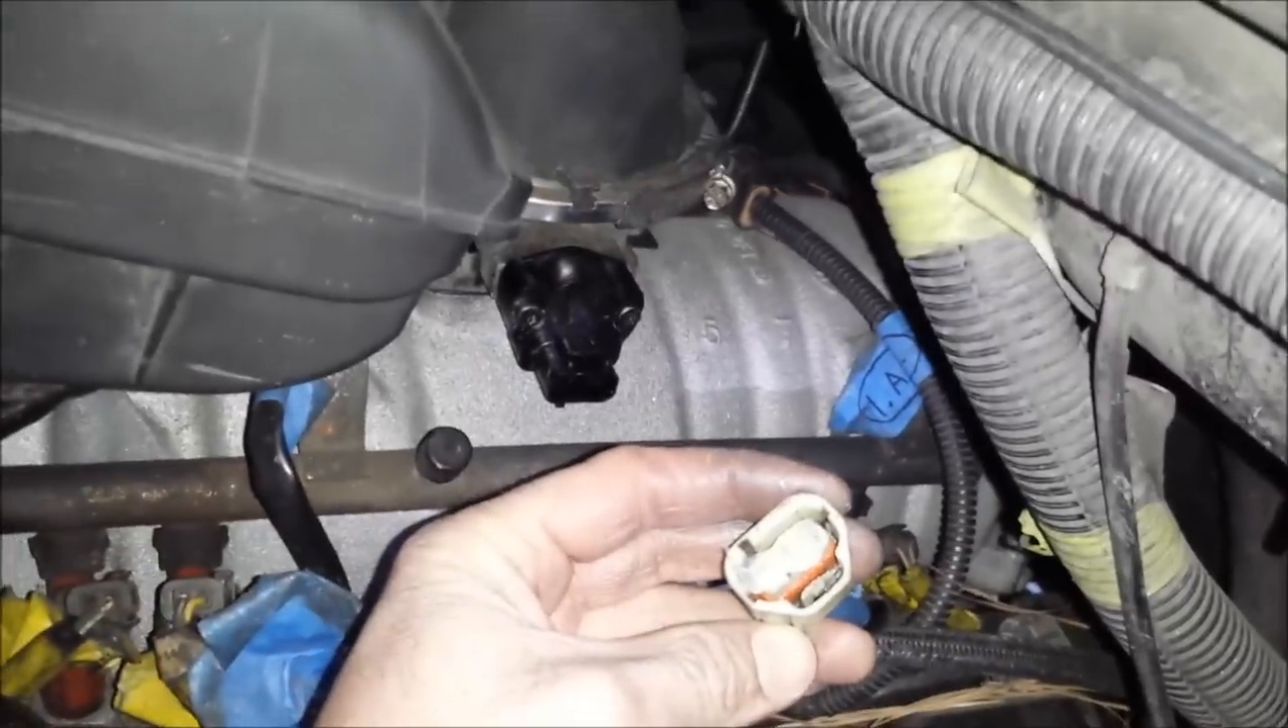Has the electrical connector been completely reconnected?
No.